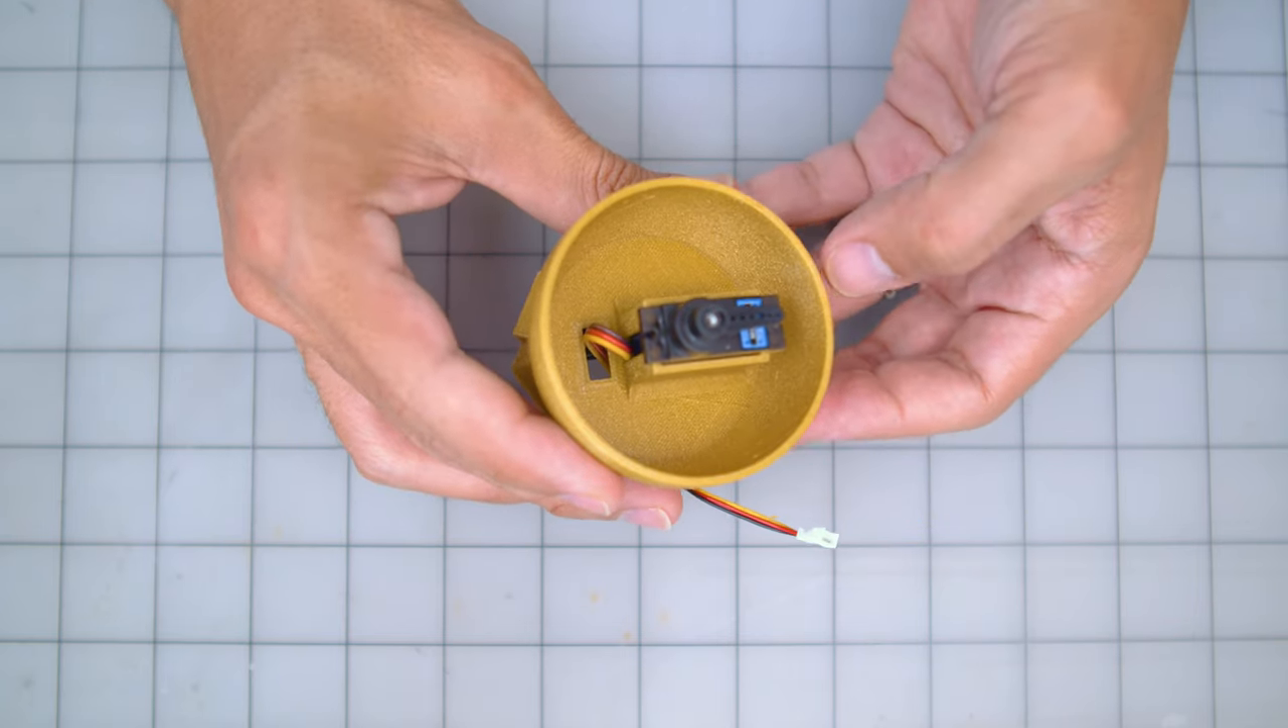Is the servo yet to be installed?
No.